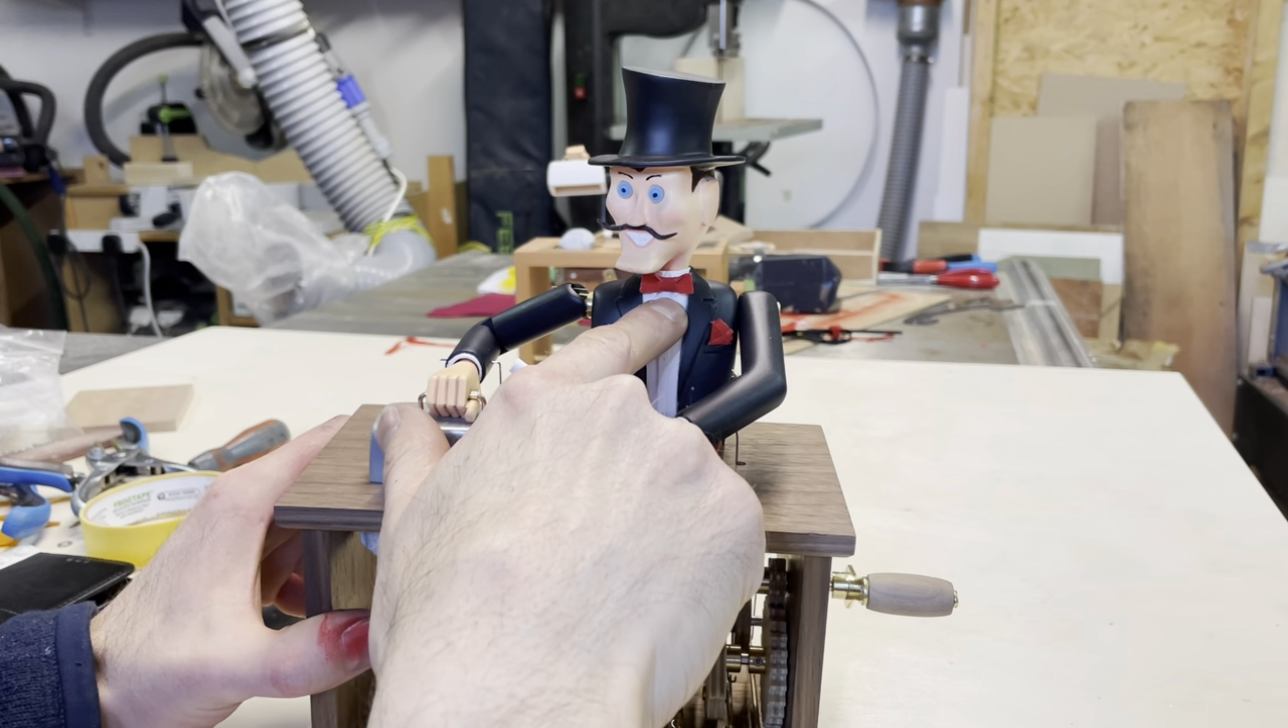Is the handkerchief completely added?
Yes.